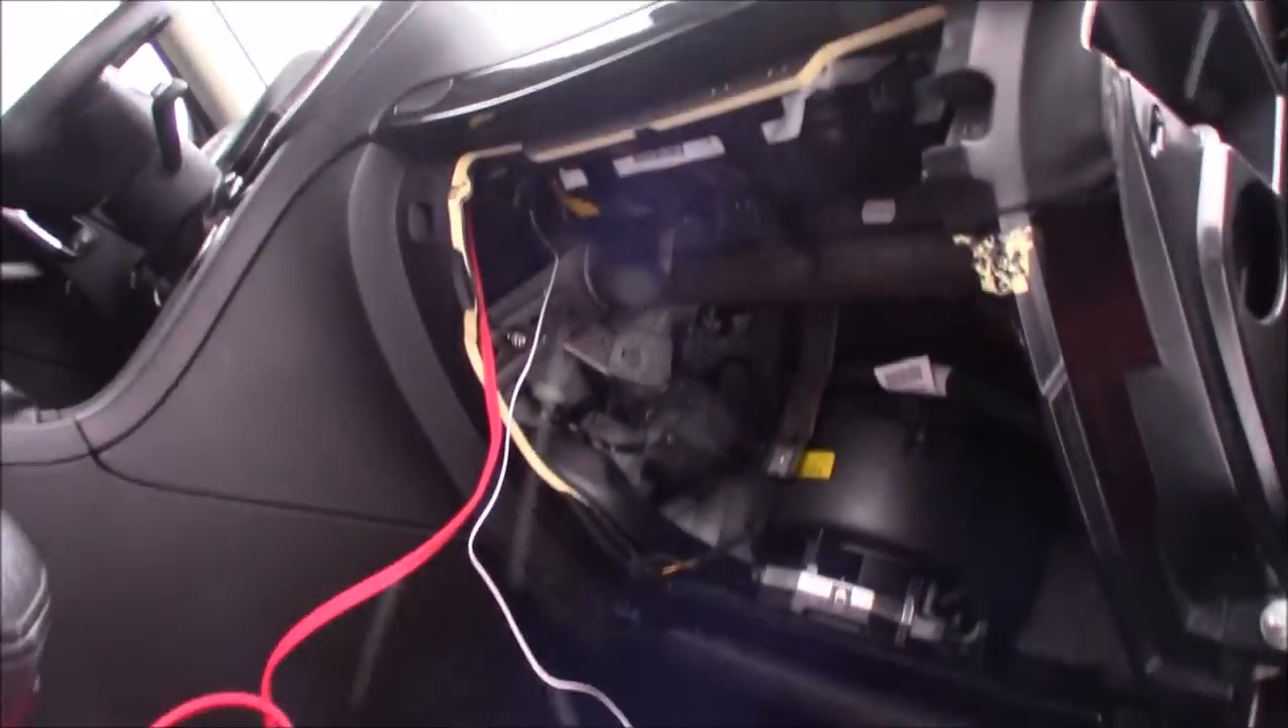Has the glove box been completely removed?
Yes.